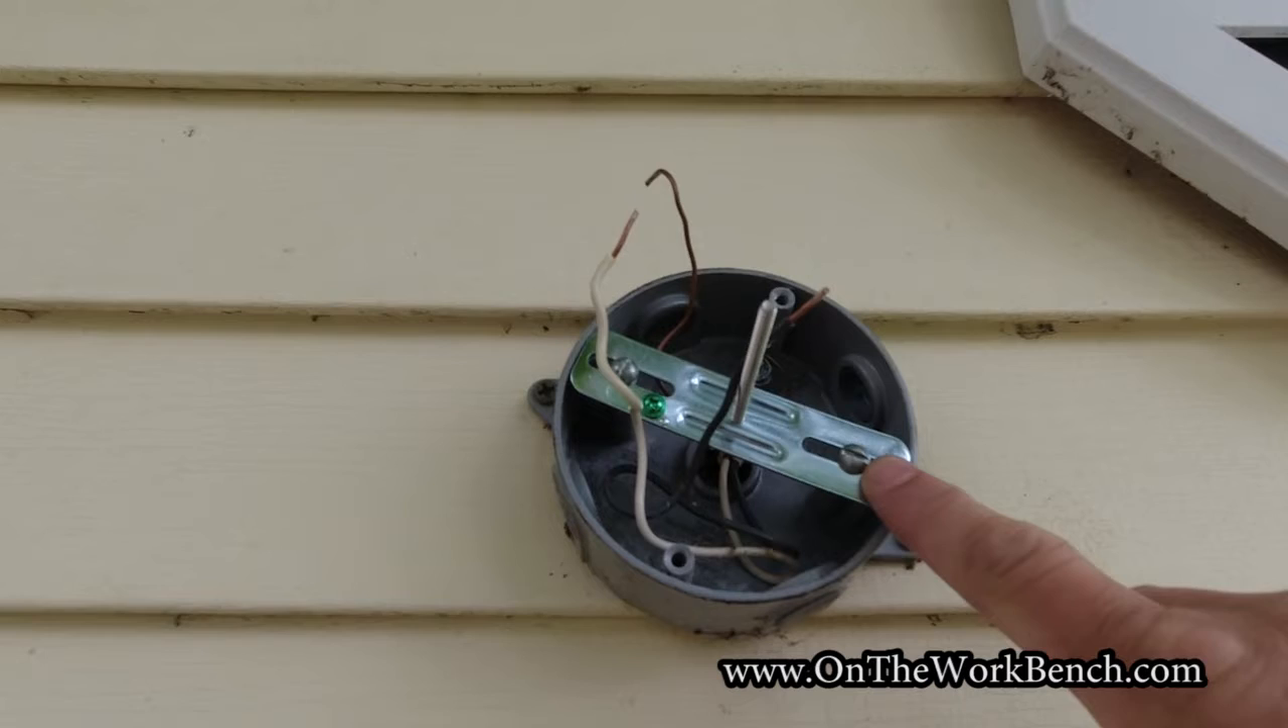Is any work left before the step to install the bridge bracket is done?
No.